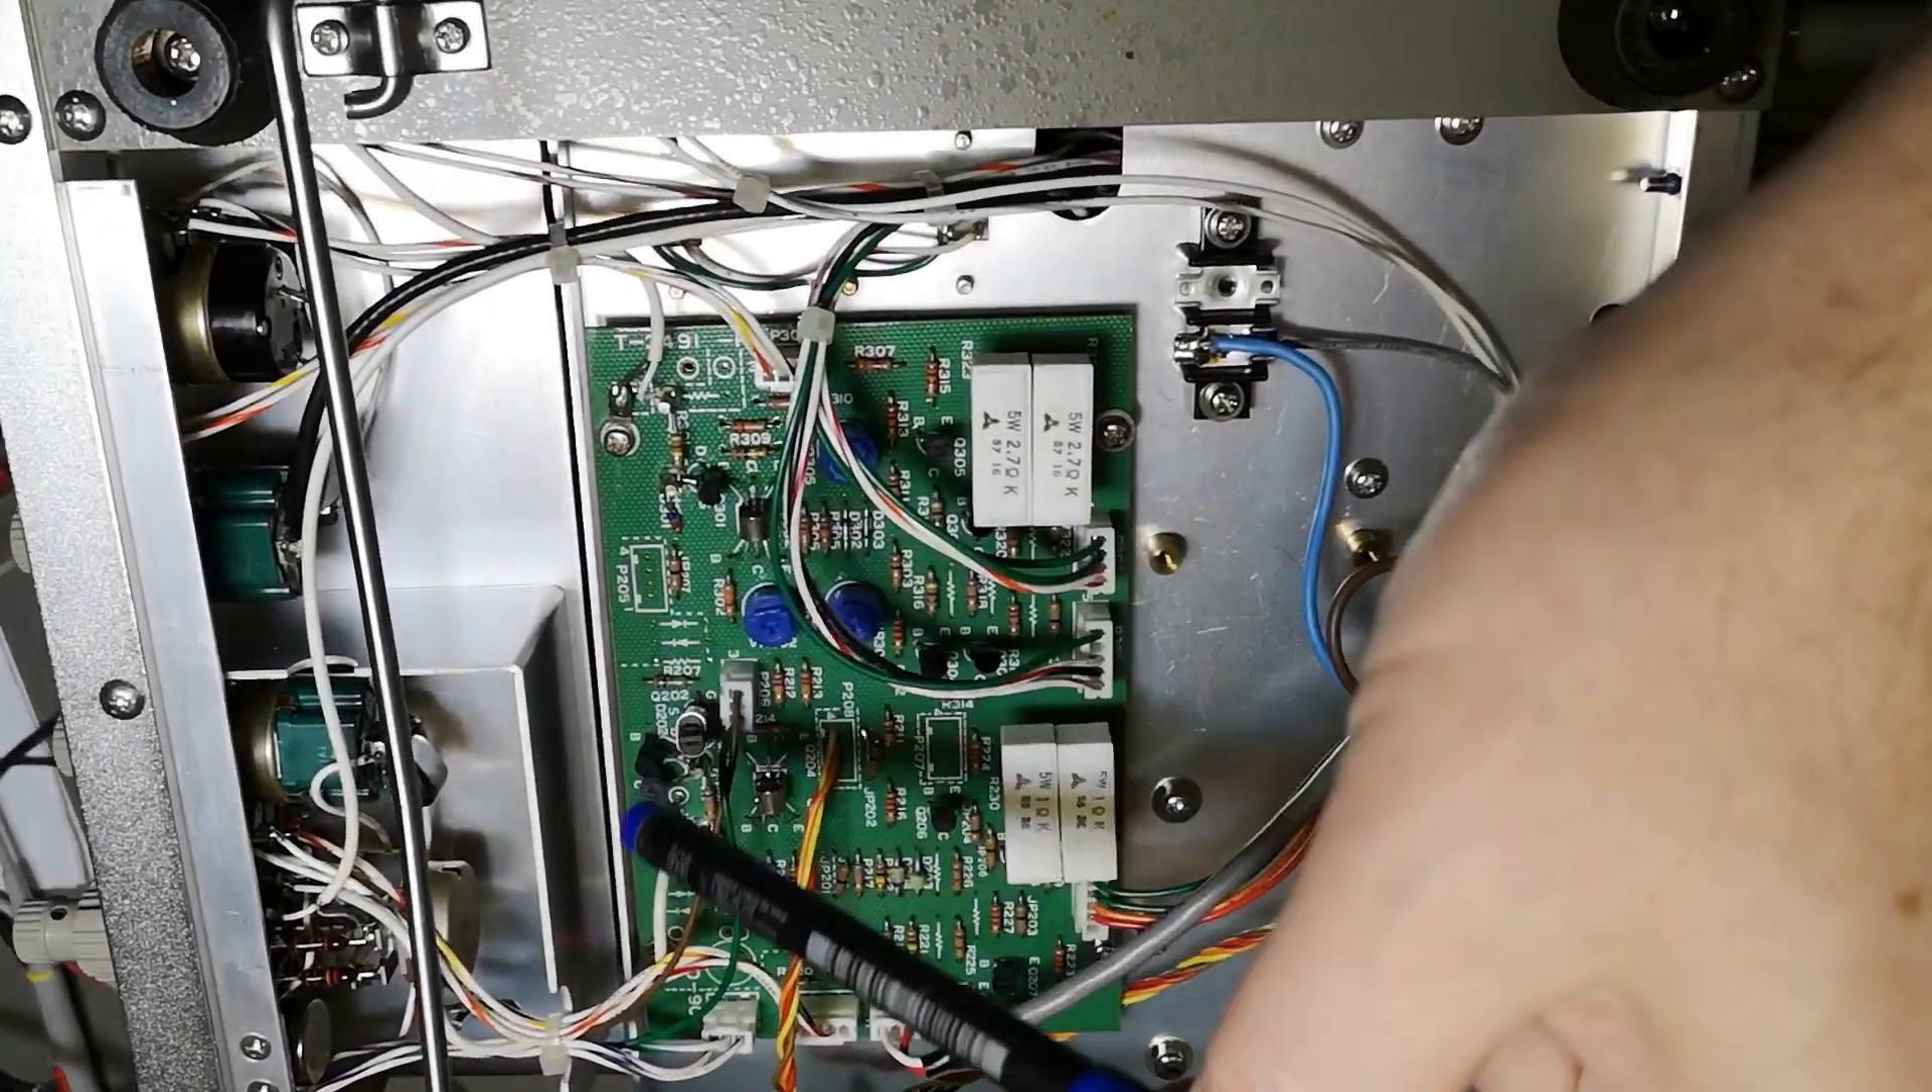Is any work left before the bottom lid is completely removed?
No.